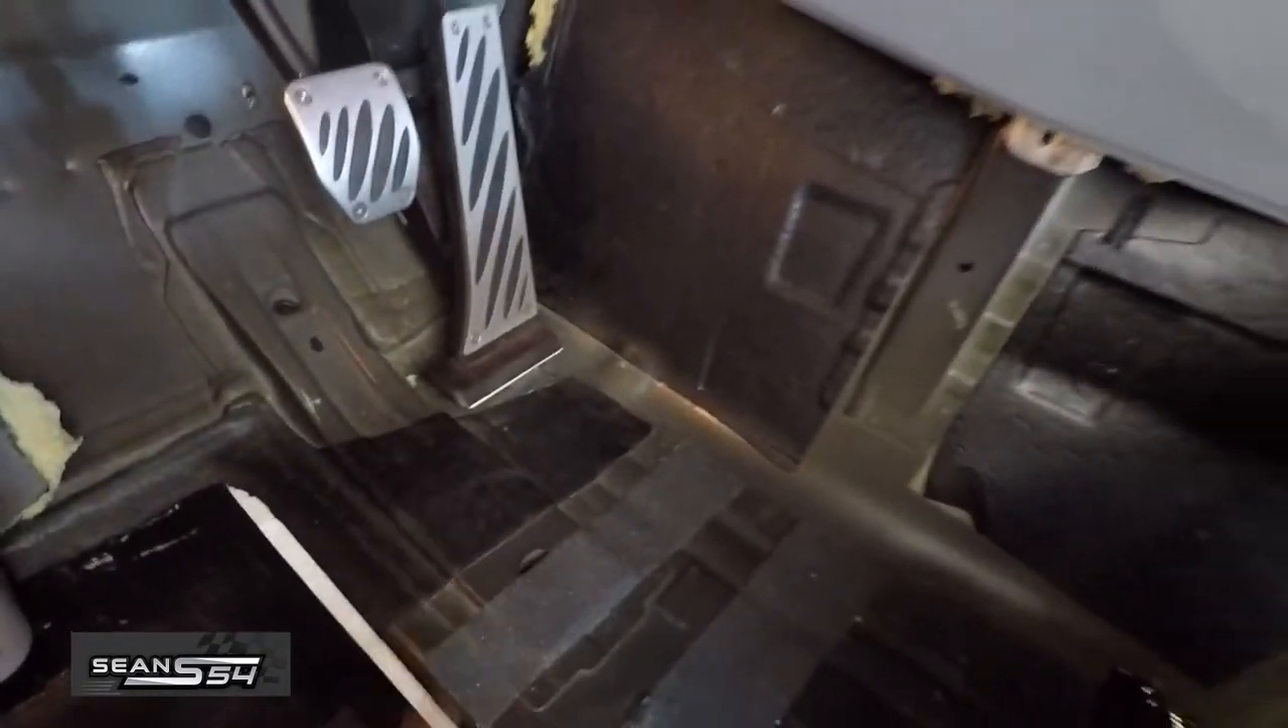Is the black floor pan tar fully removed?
No.